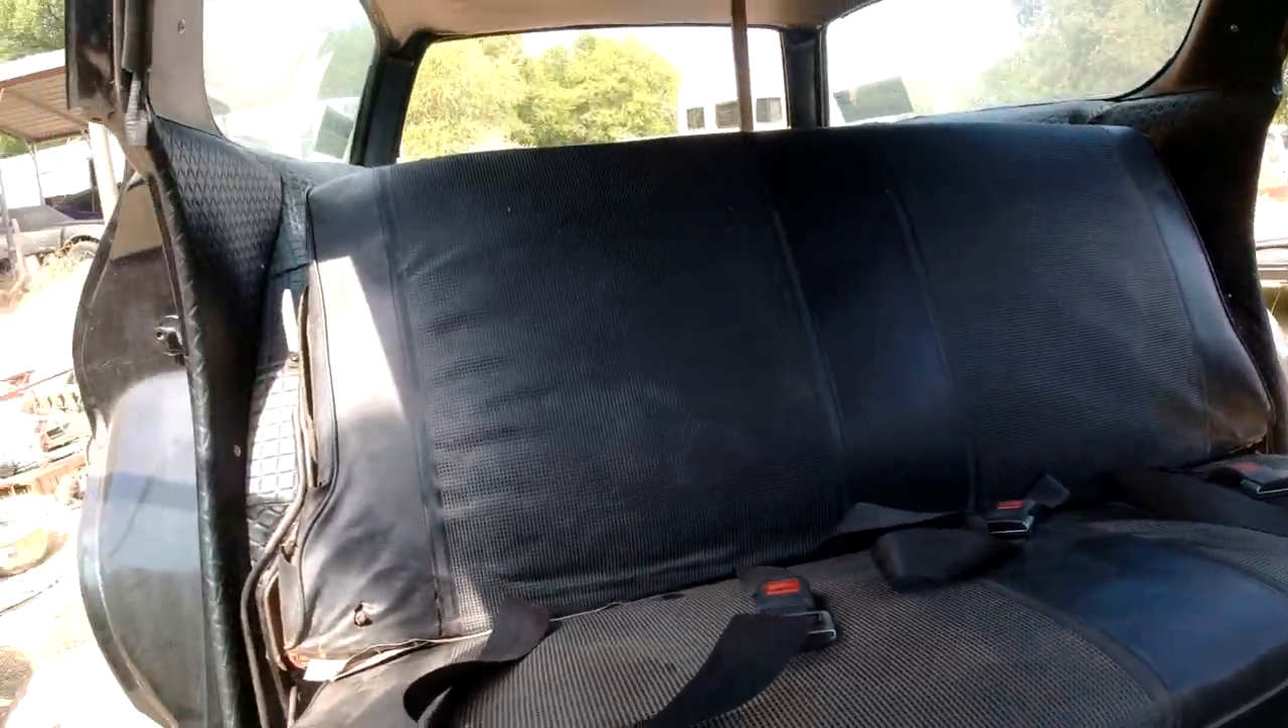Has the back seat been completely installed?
Yes.